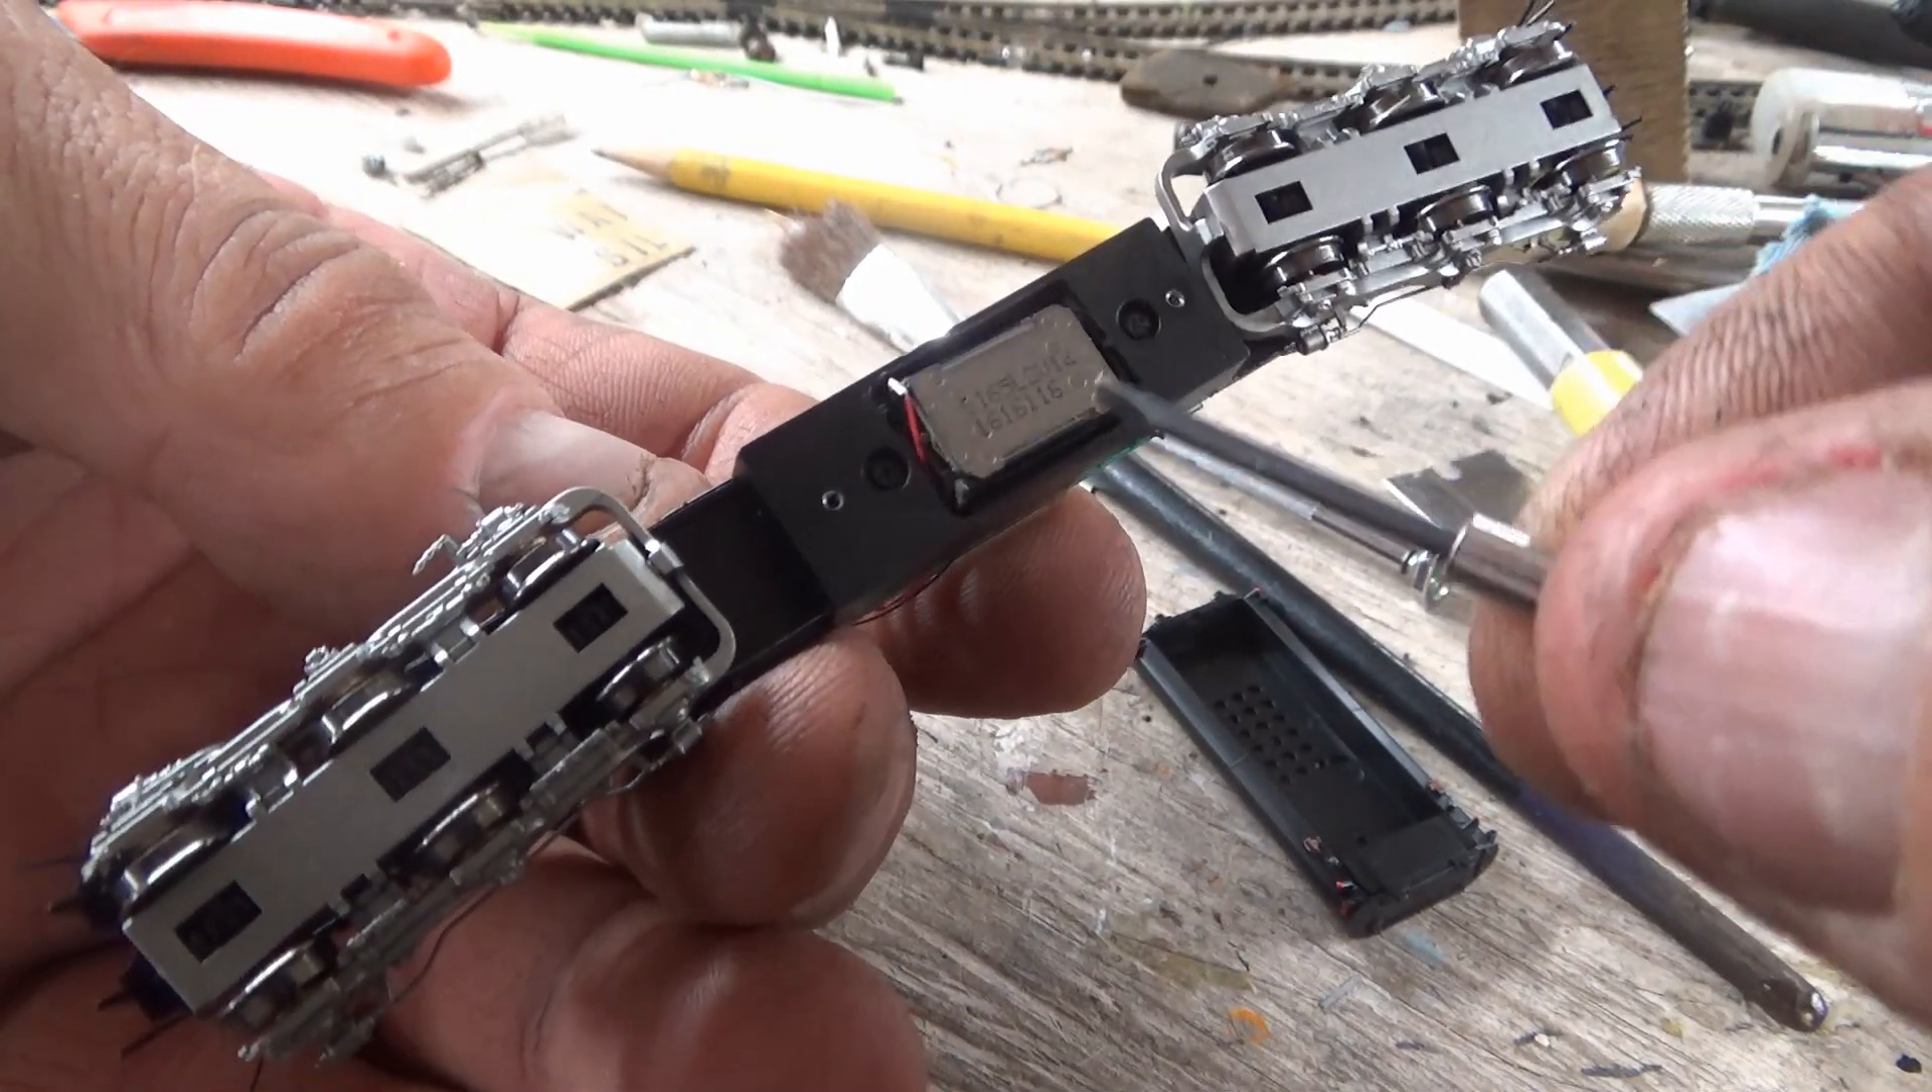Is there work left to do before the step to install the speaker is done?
No.